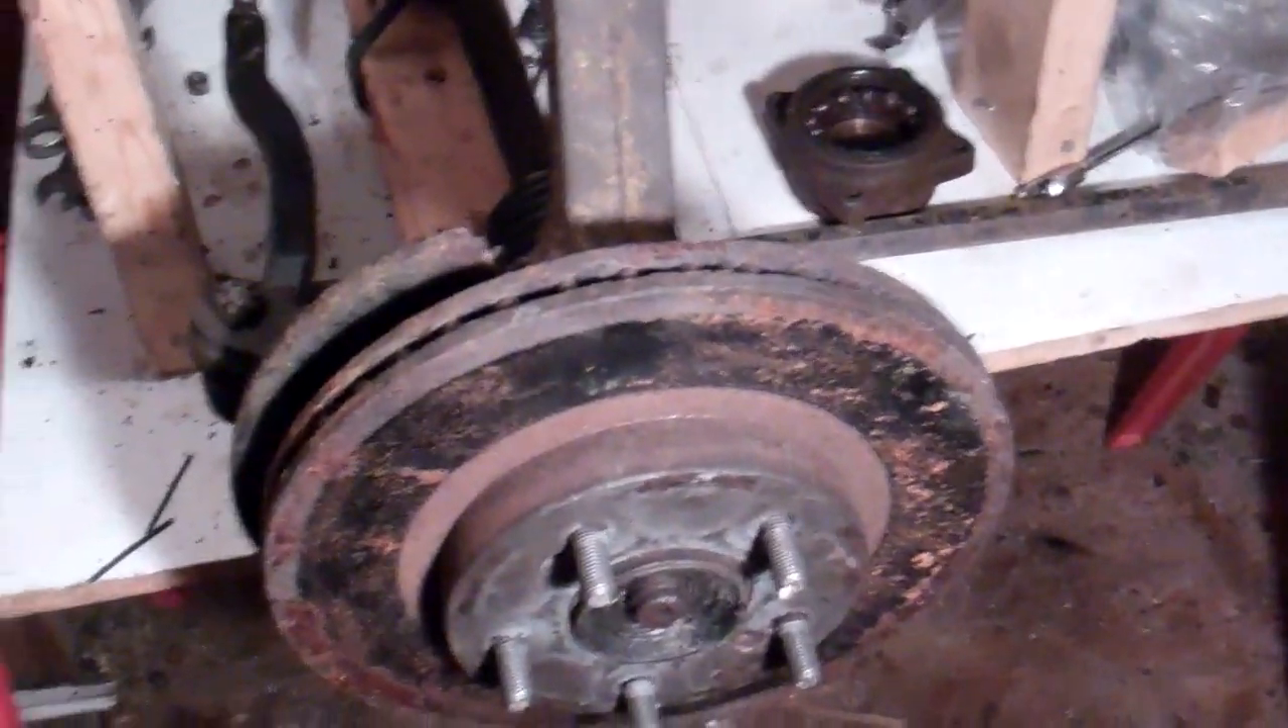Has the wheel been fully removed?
Yes.